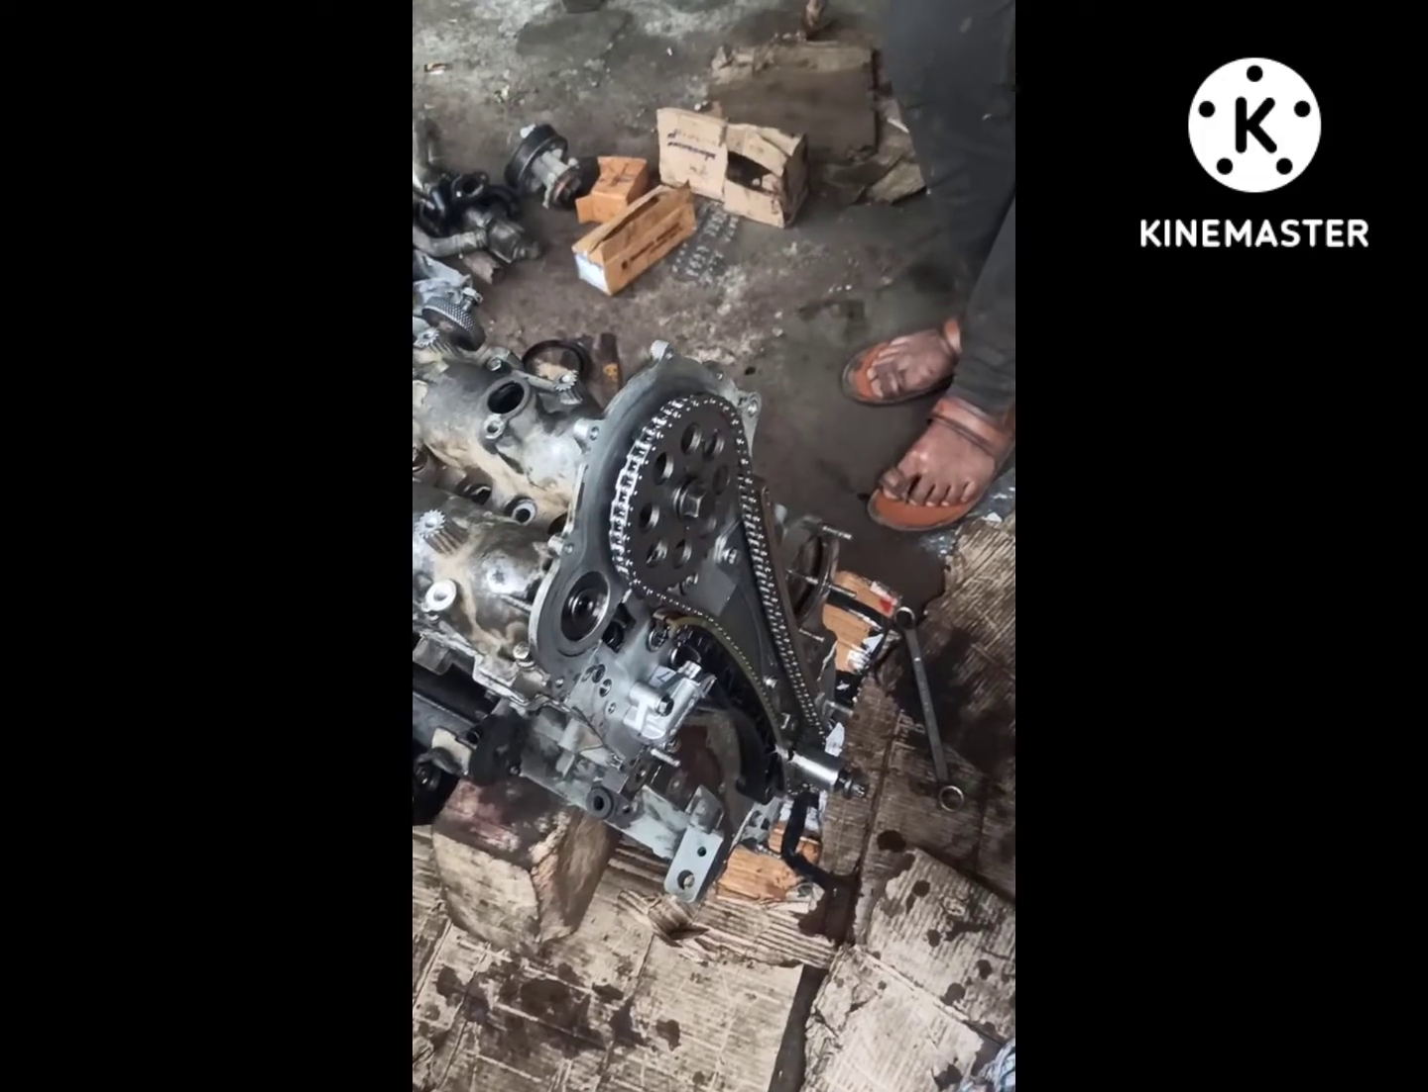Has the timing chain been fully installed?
Yes.